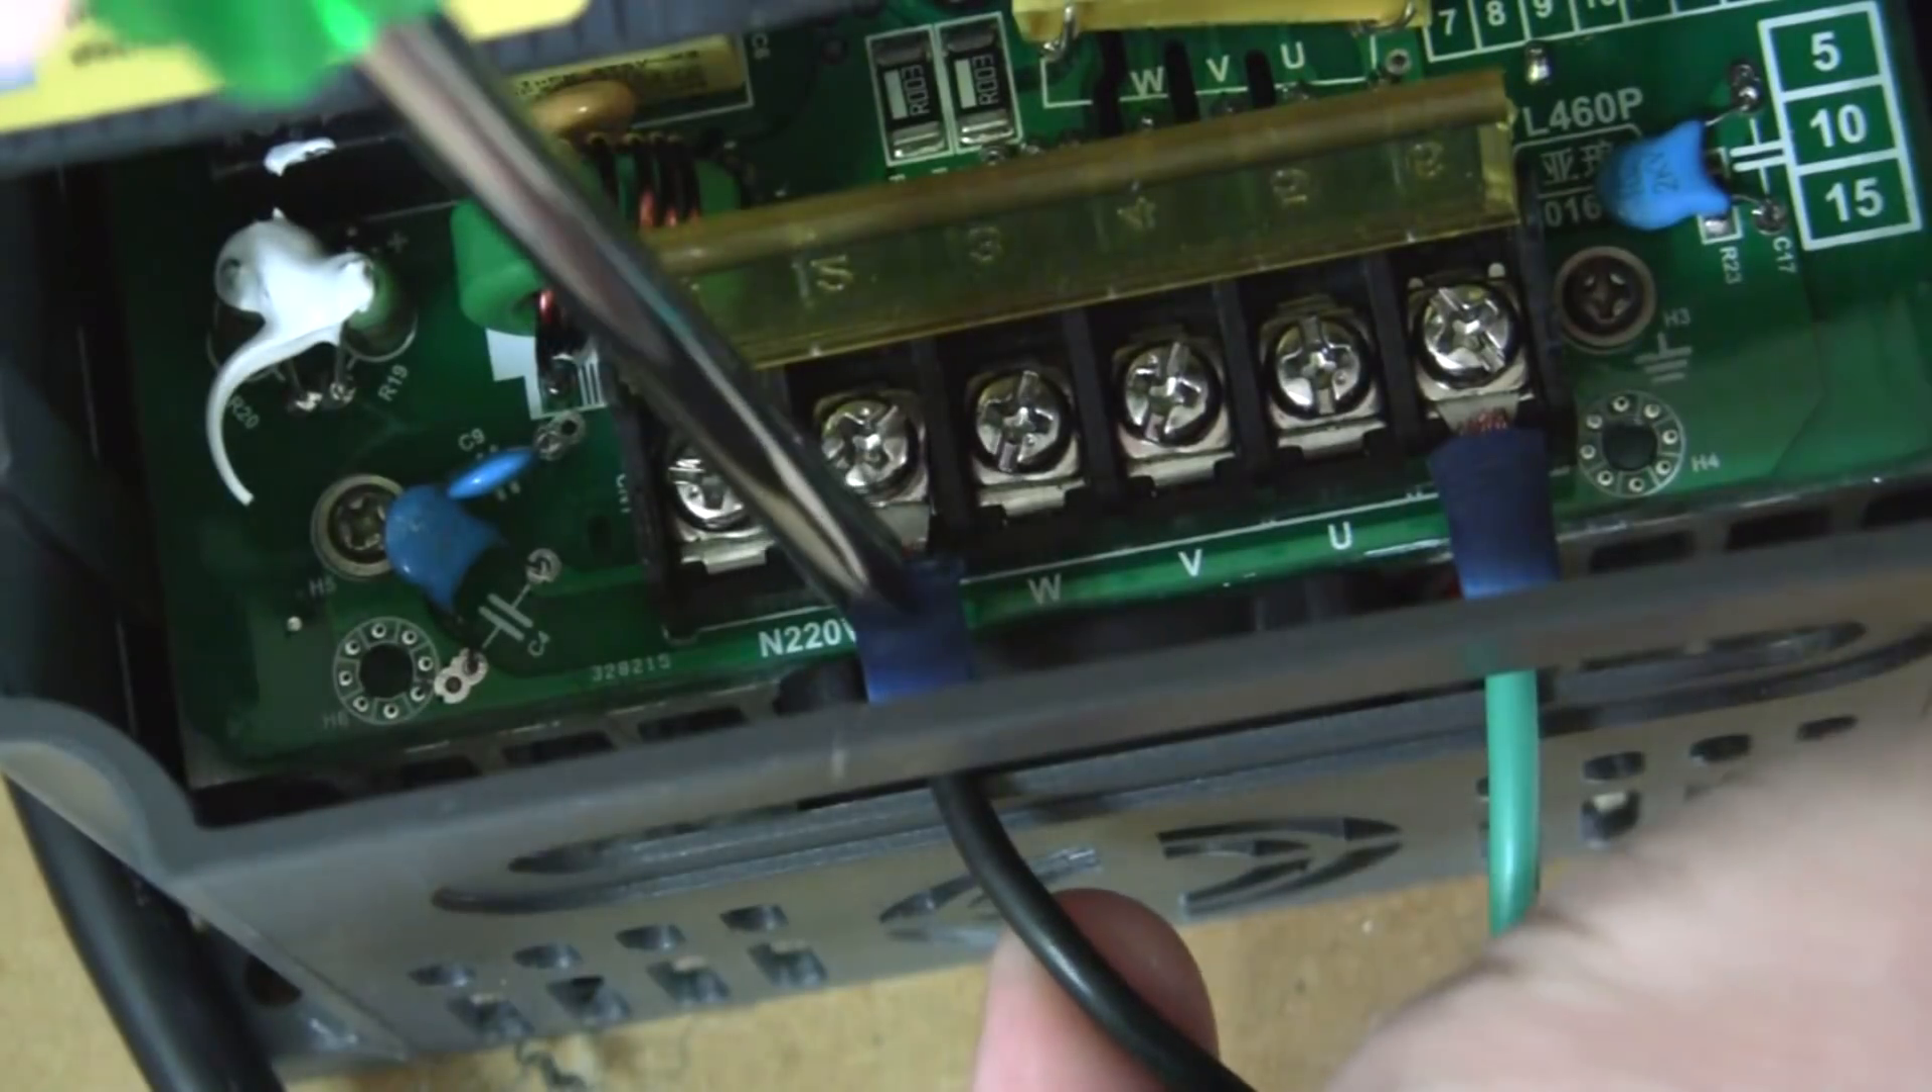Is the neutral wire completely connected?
No.